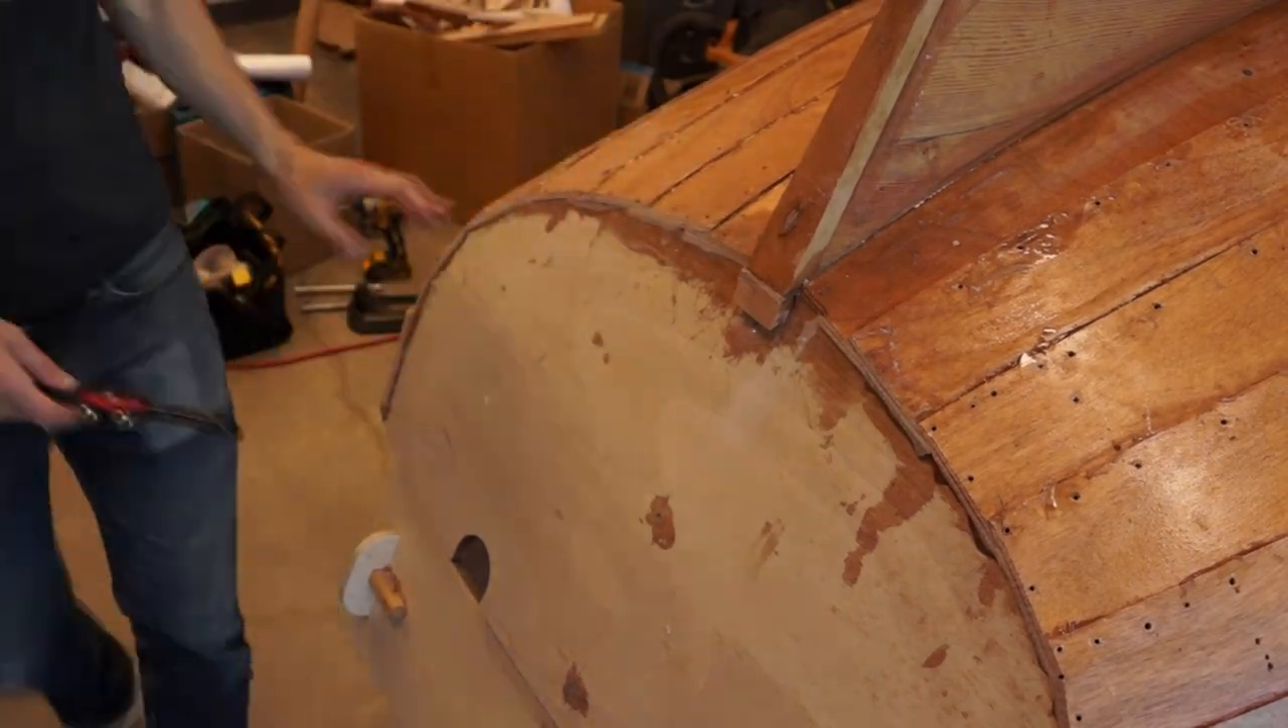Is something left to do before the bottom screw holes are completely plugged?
Yes.